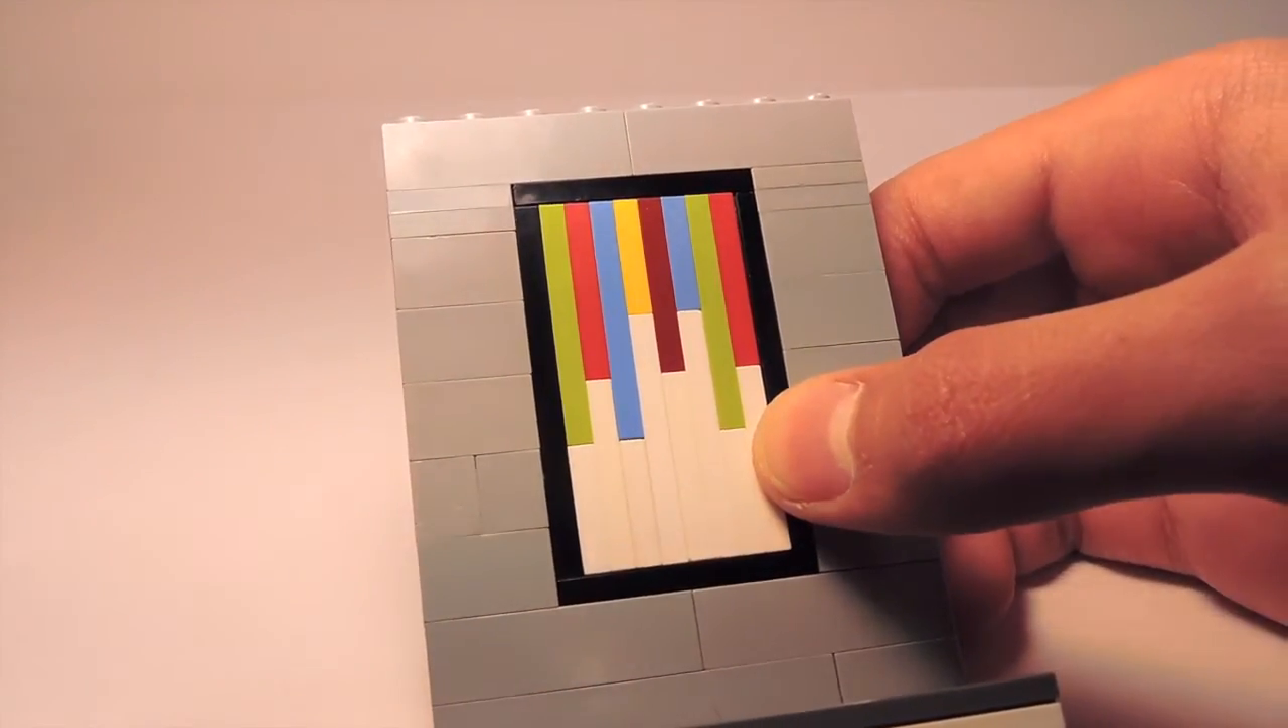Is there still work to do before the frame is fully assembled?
No.